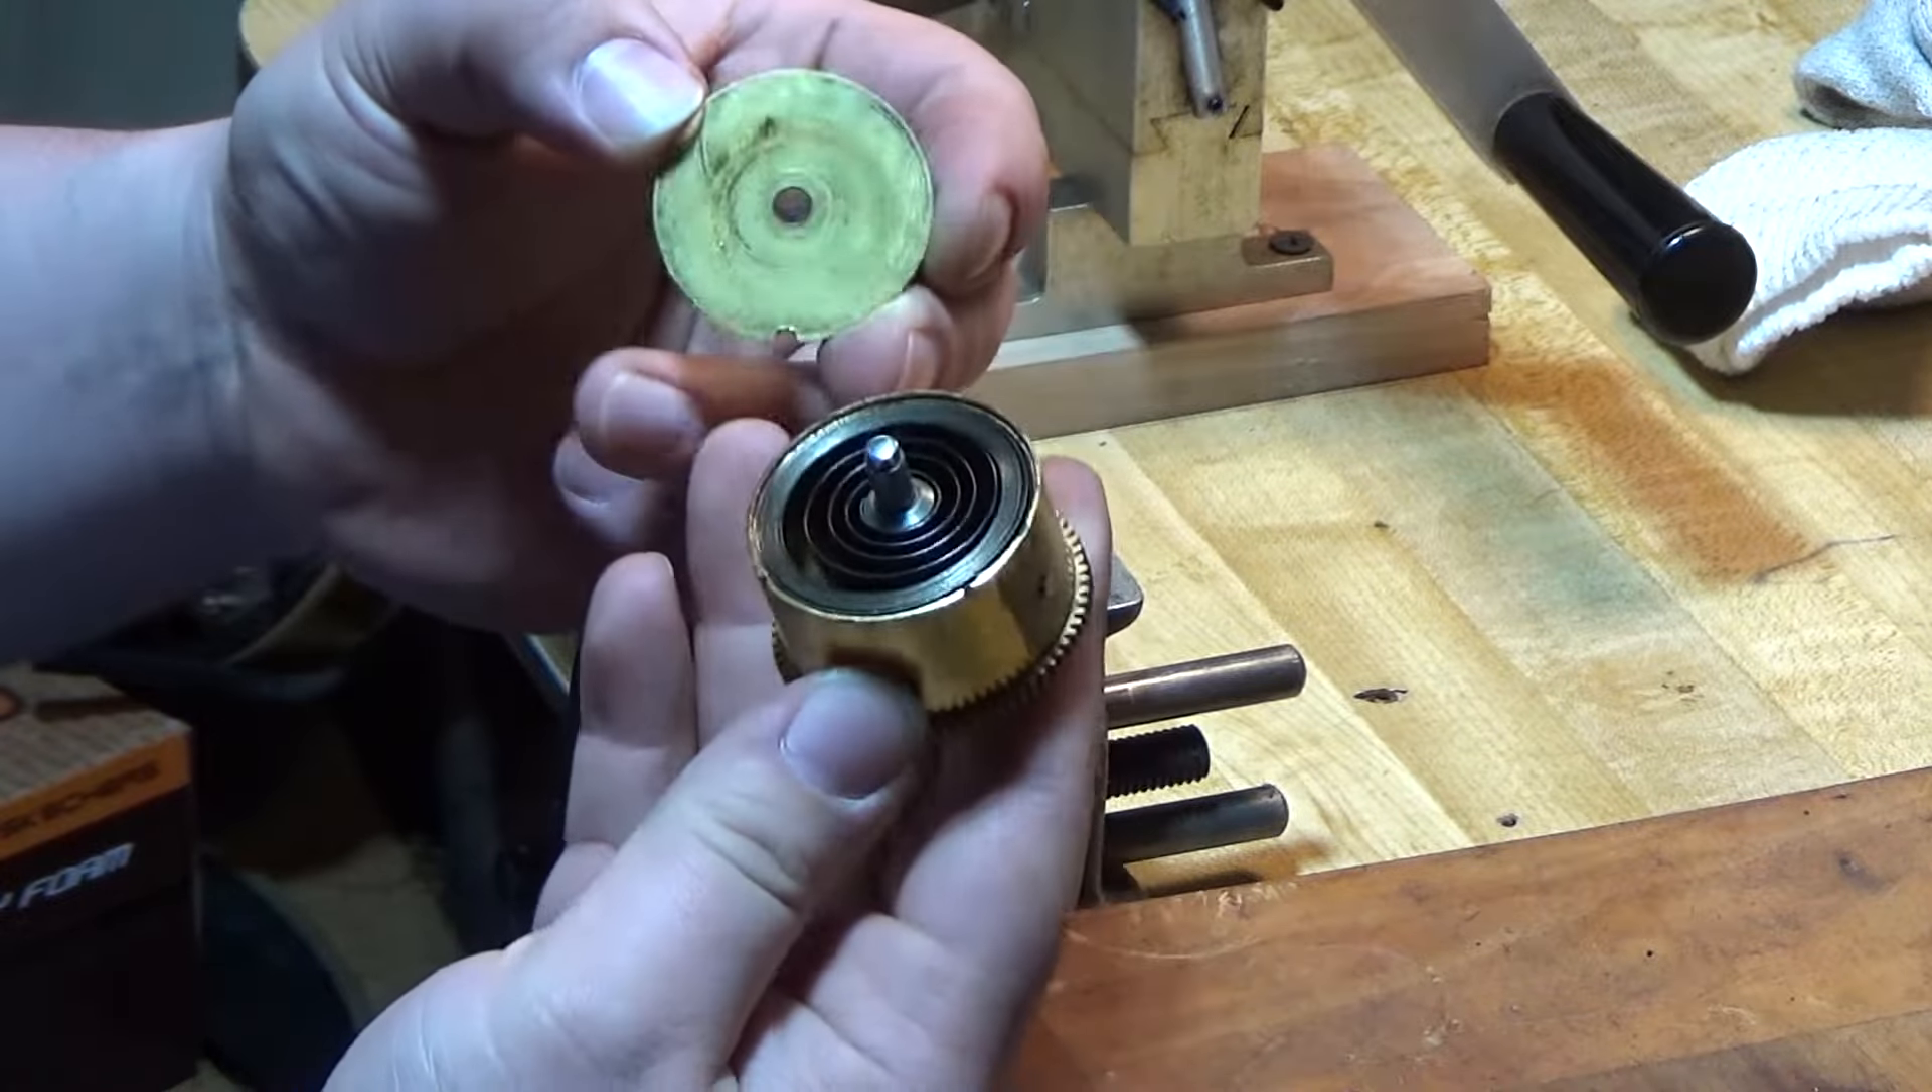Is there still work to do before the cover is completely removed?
No.